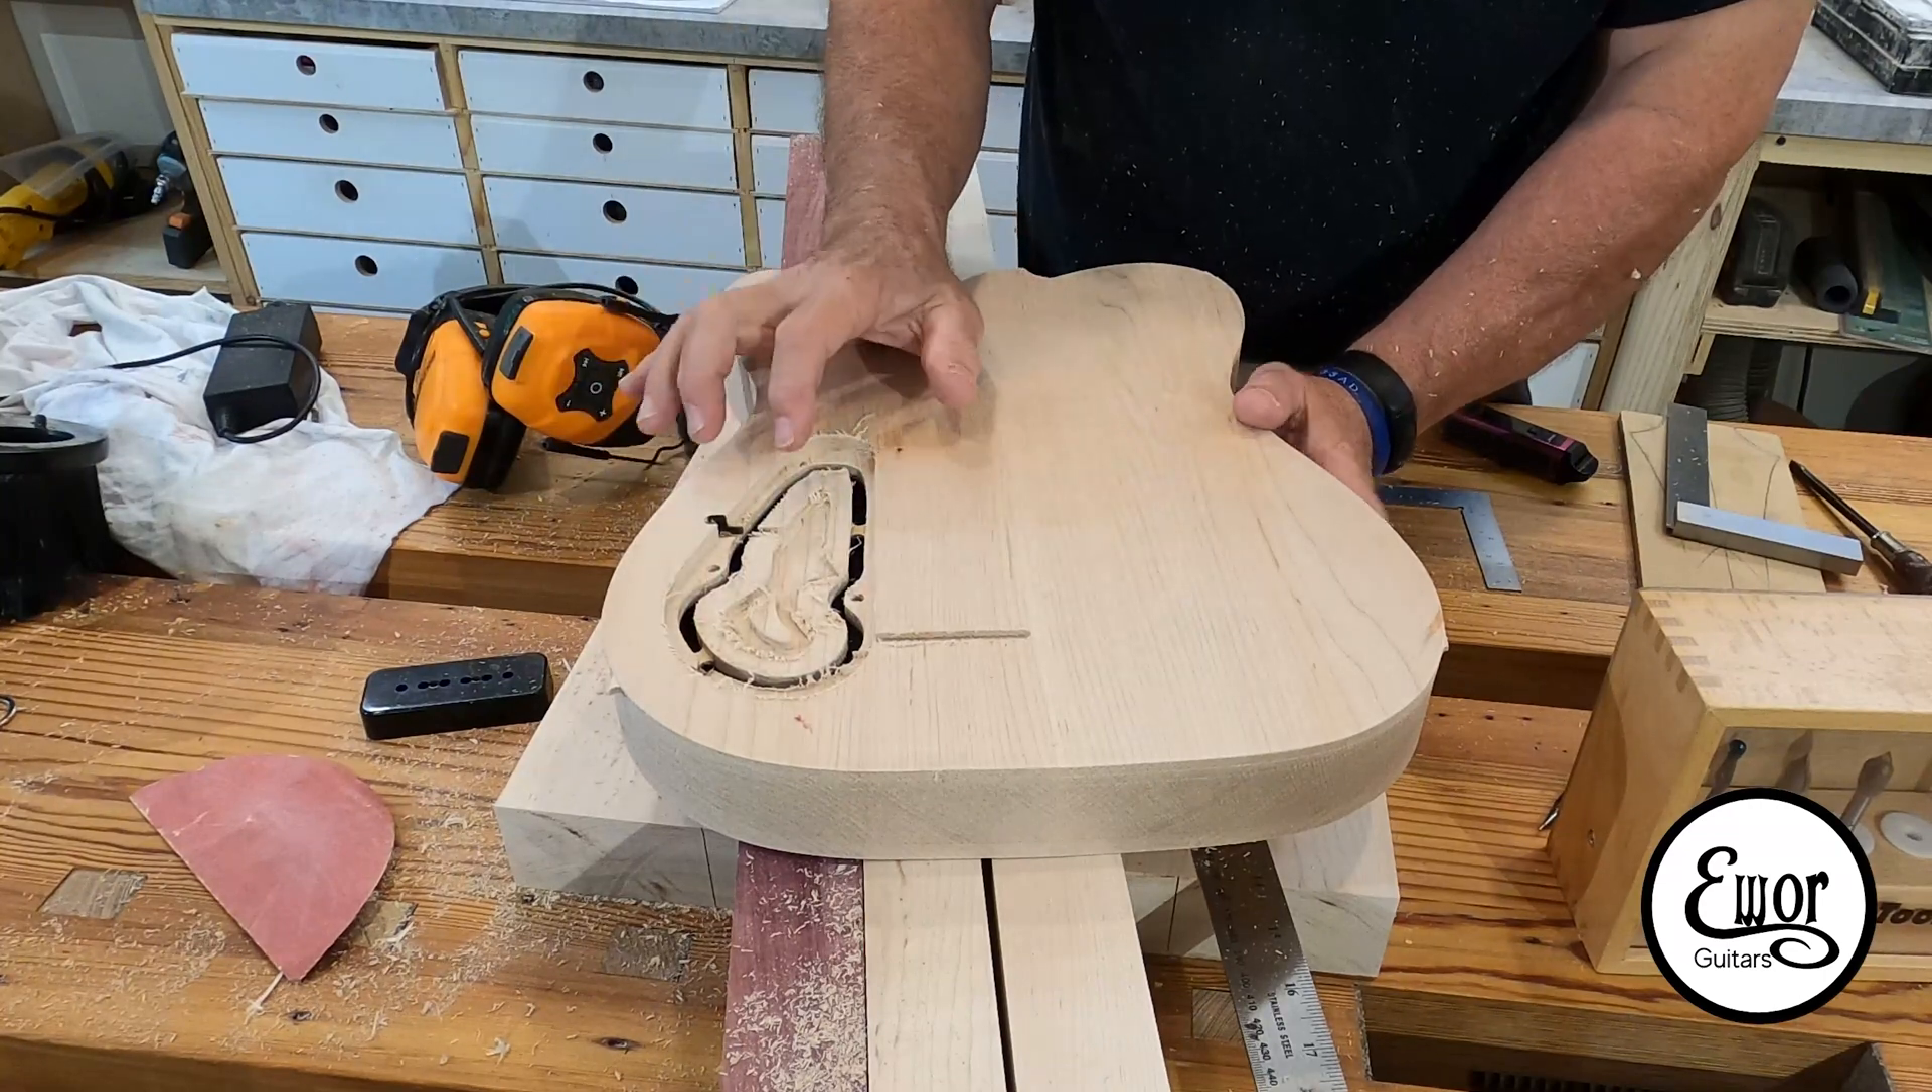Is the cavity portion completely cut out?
No.